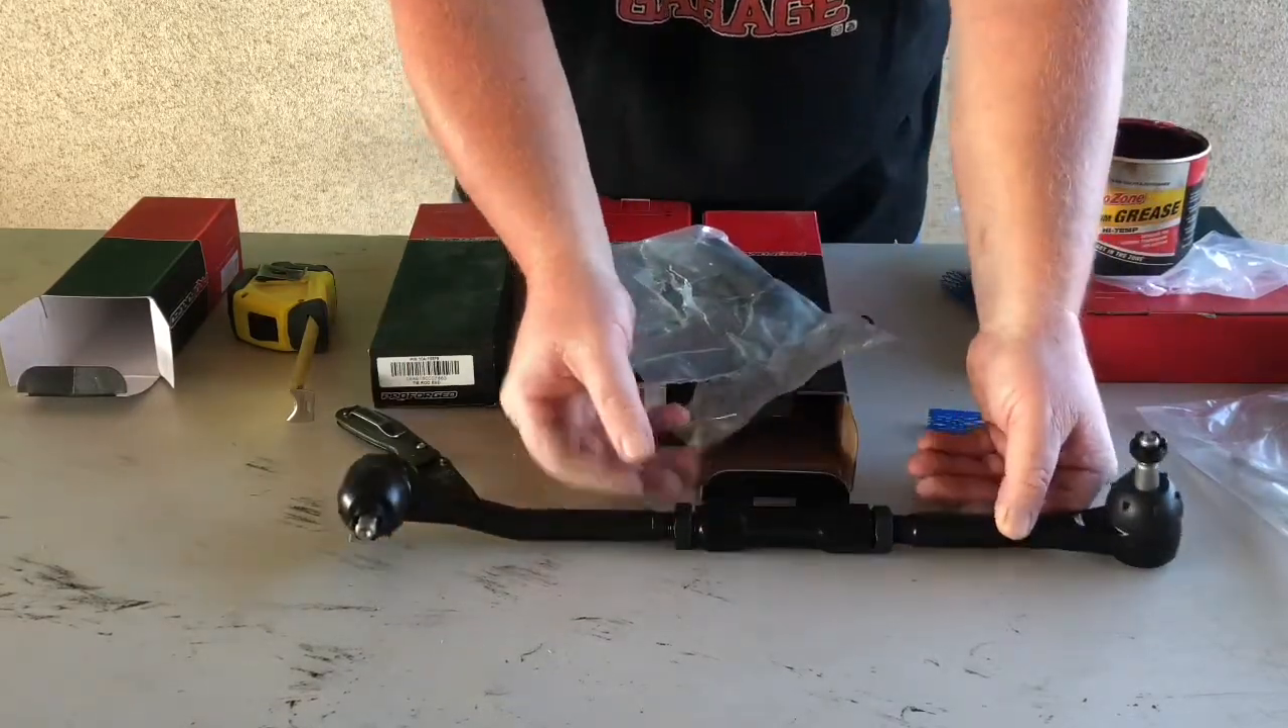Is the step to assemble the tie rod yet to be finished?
No.